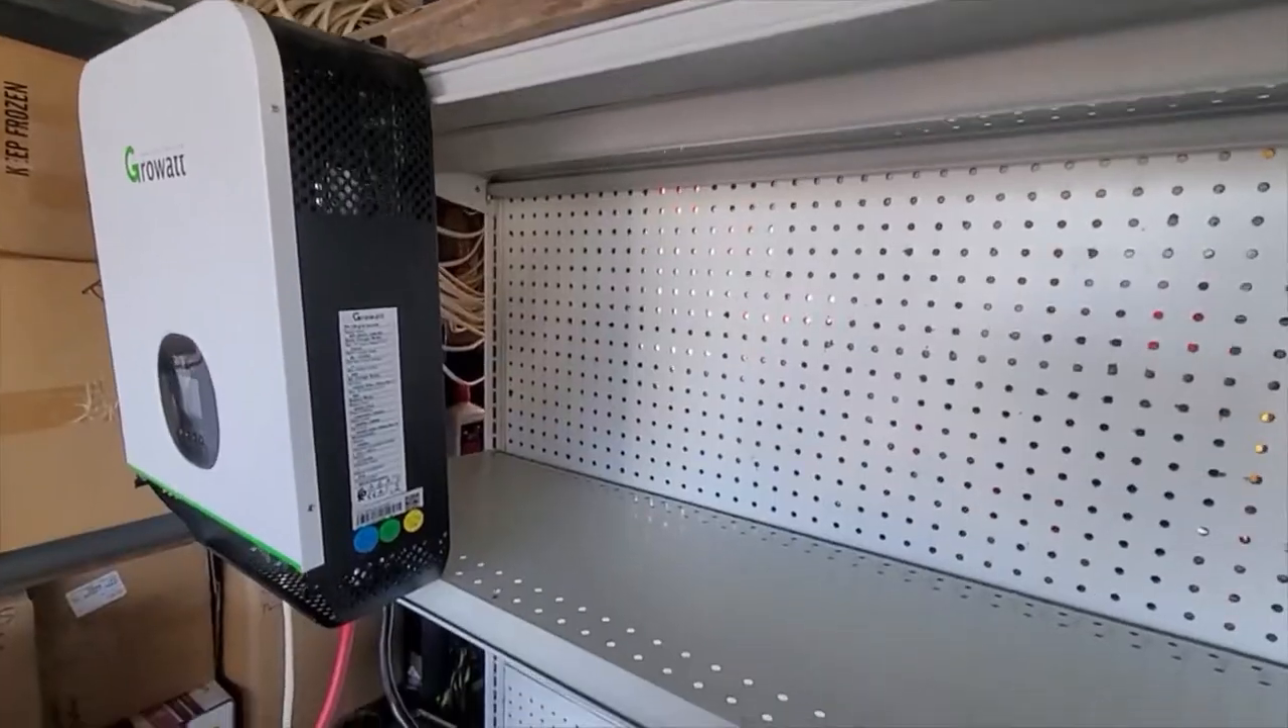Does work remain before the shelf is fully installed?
No.